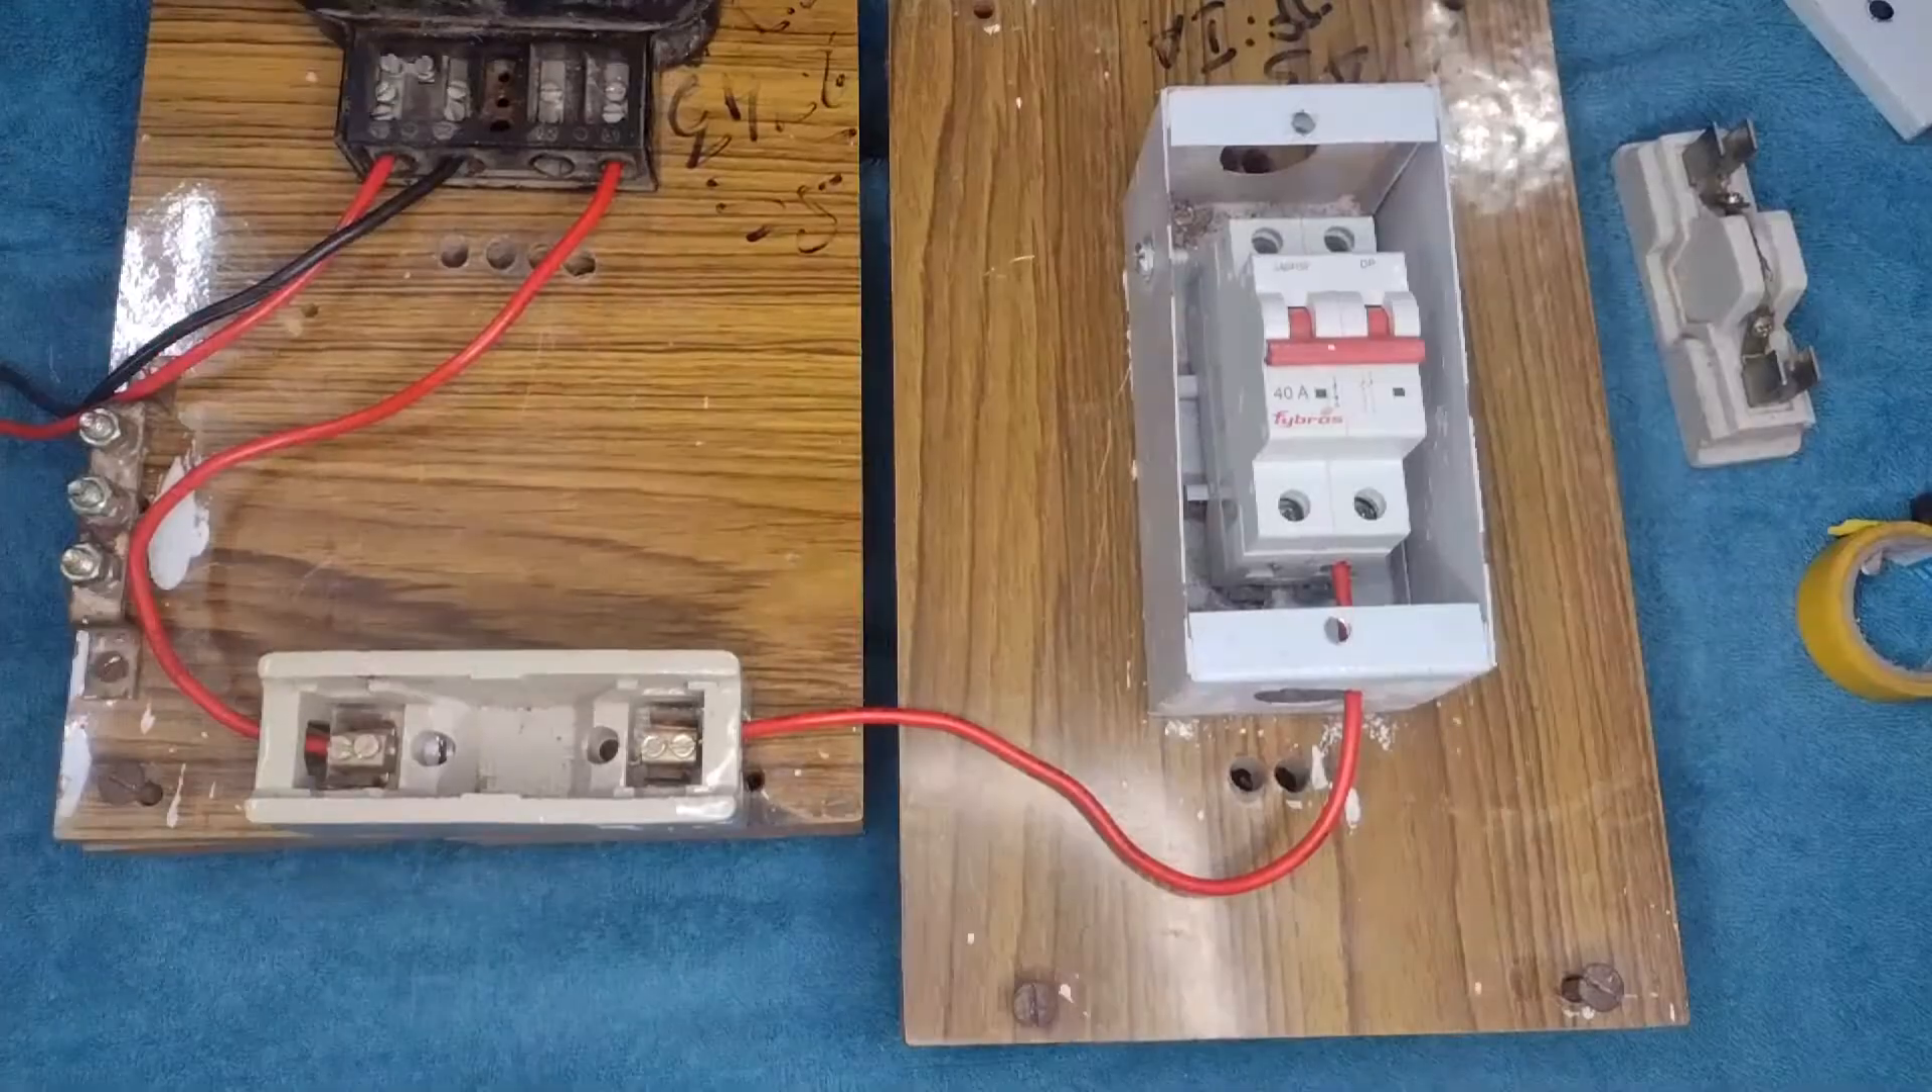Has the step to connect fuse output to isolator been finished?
Yes.